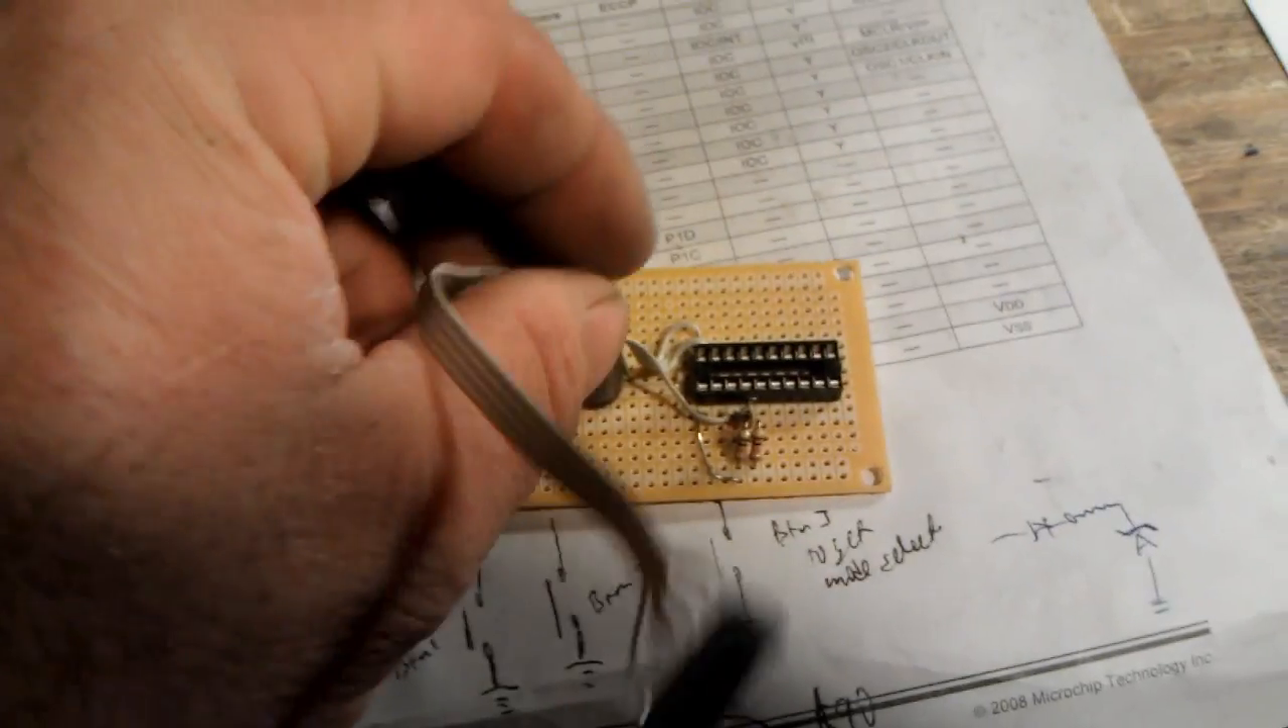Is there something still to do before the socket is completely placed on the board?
No.